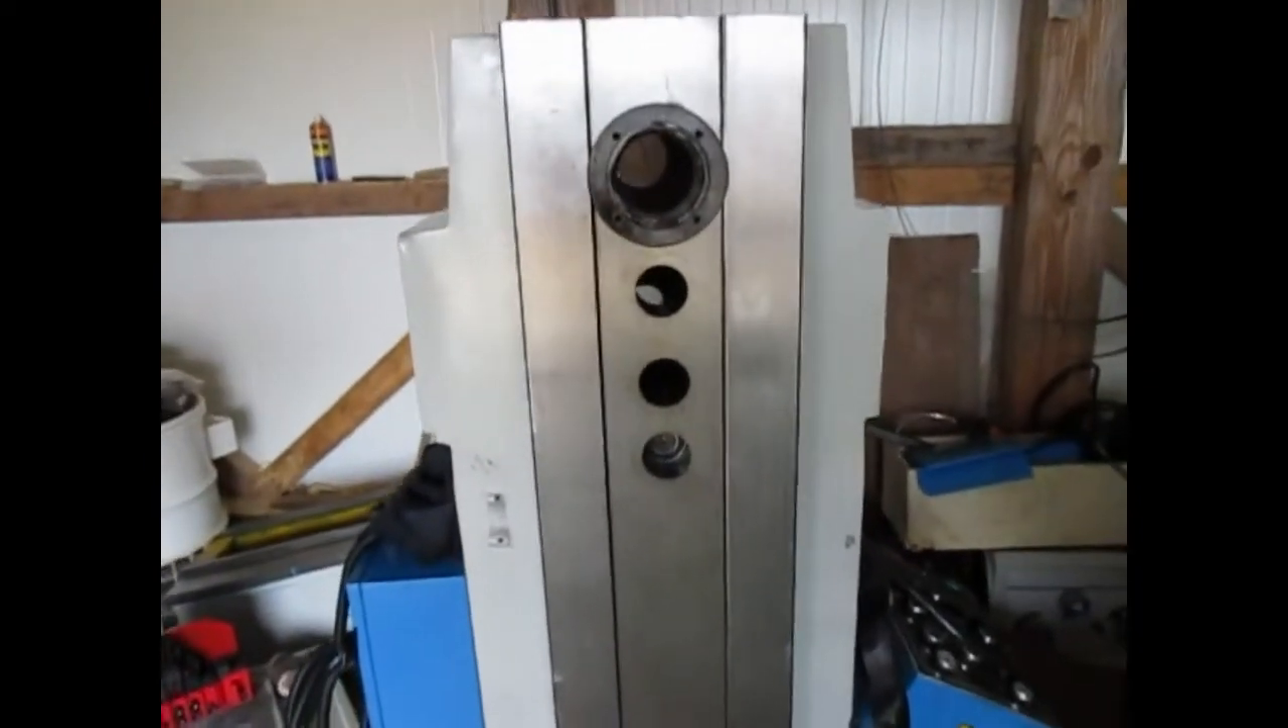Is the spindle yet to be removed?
No.